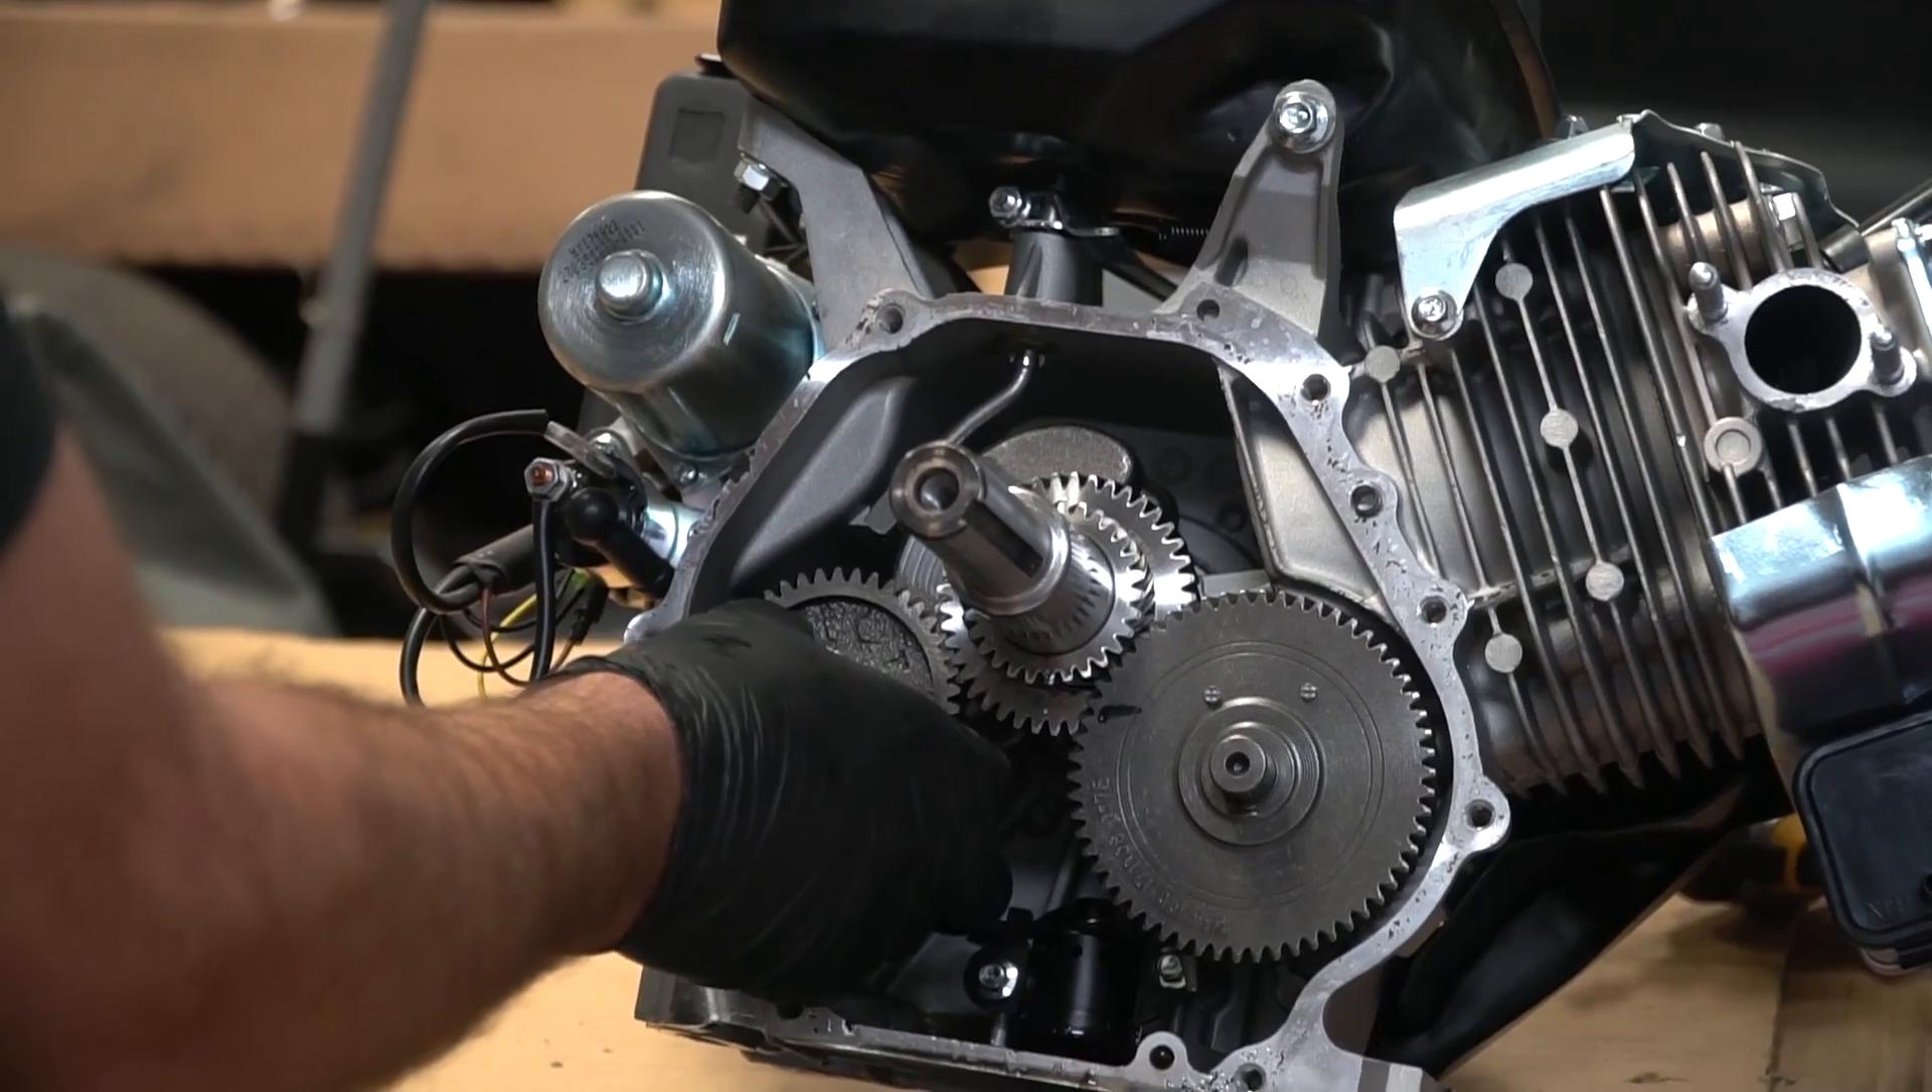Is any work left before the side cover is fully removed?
No.